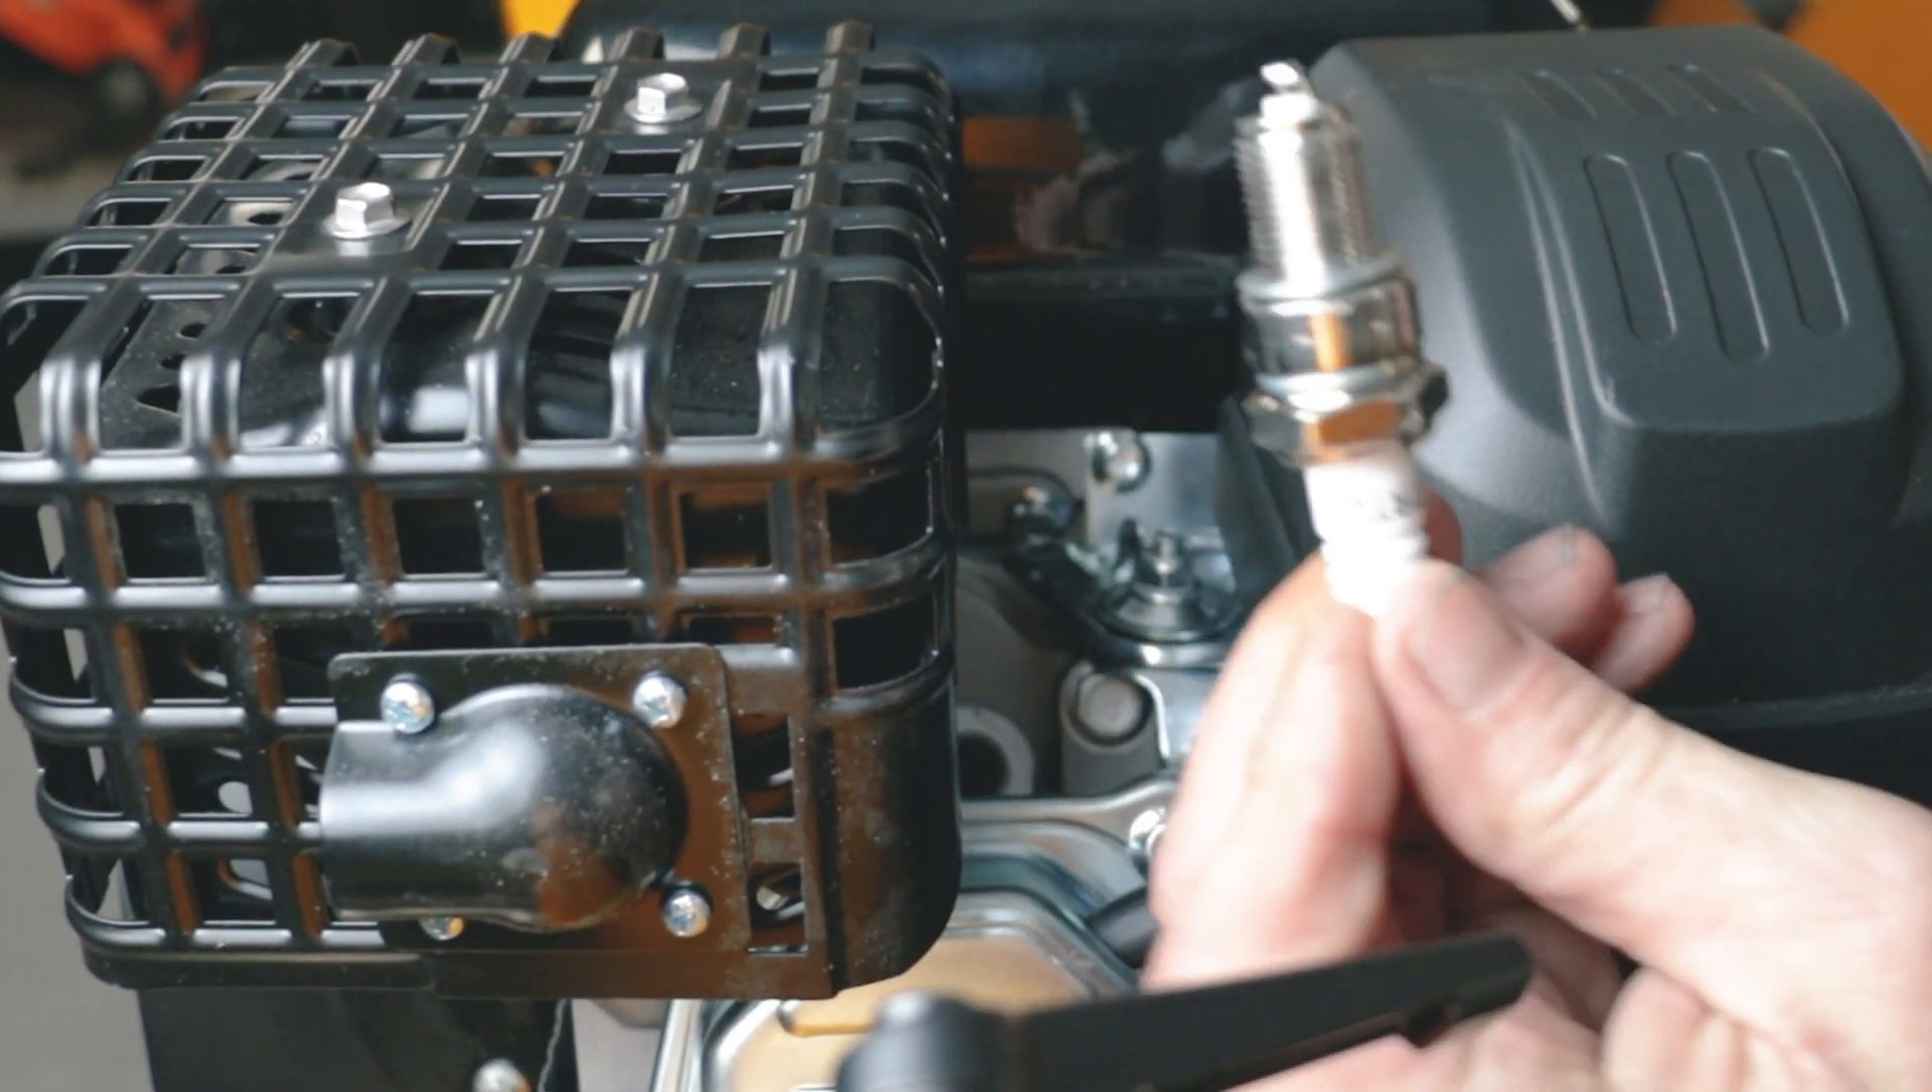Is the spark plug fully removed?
Yes.